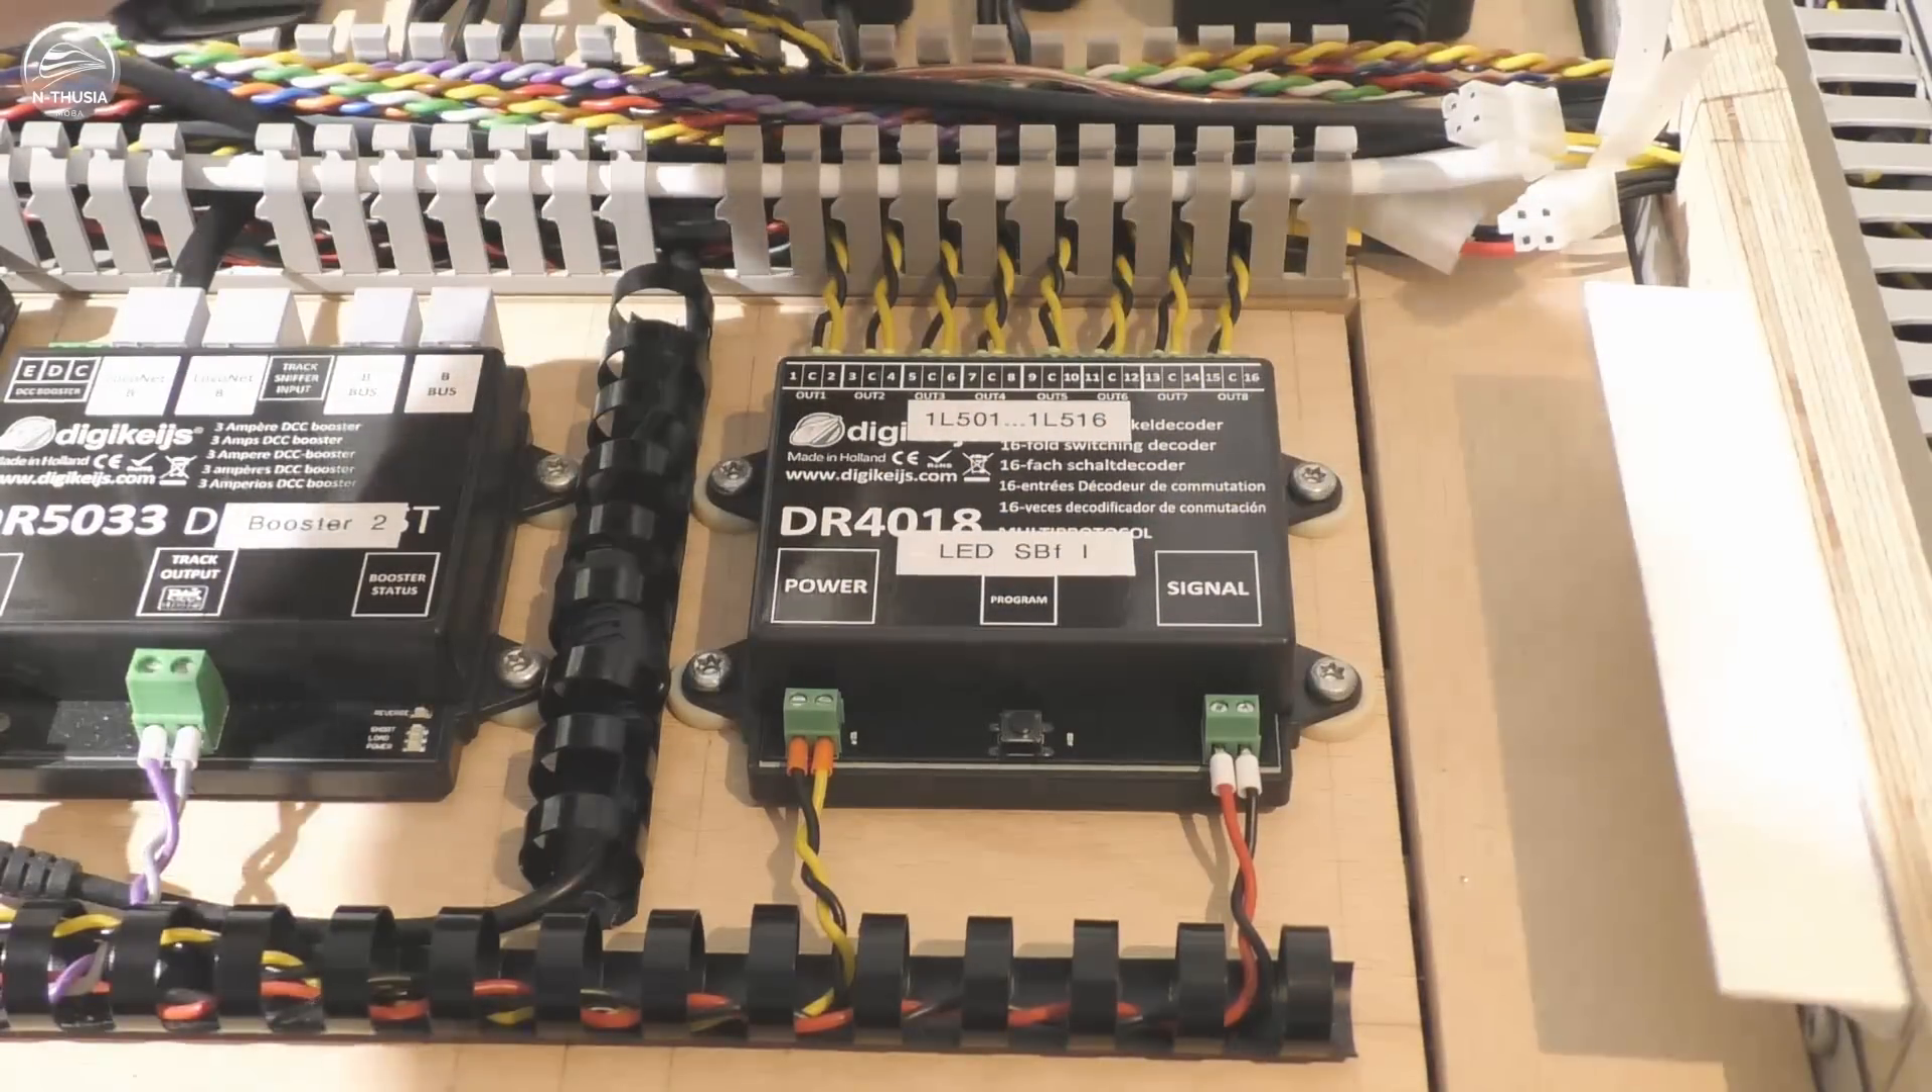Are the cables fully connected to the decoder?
Yes.